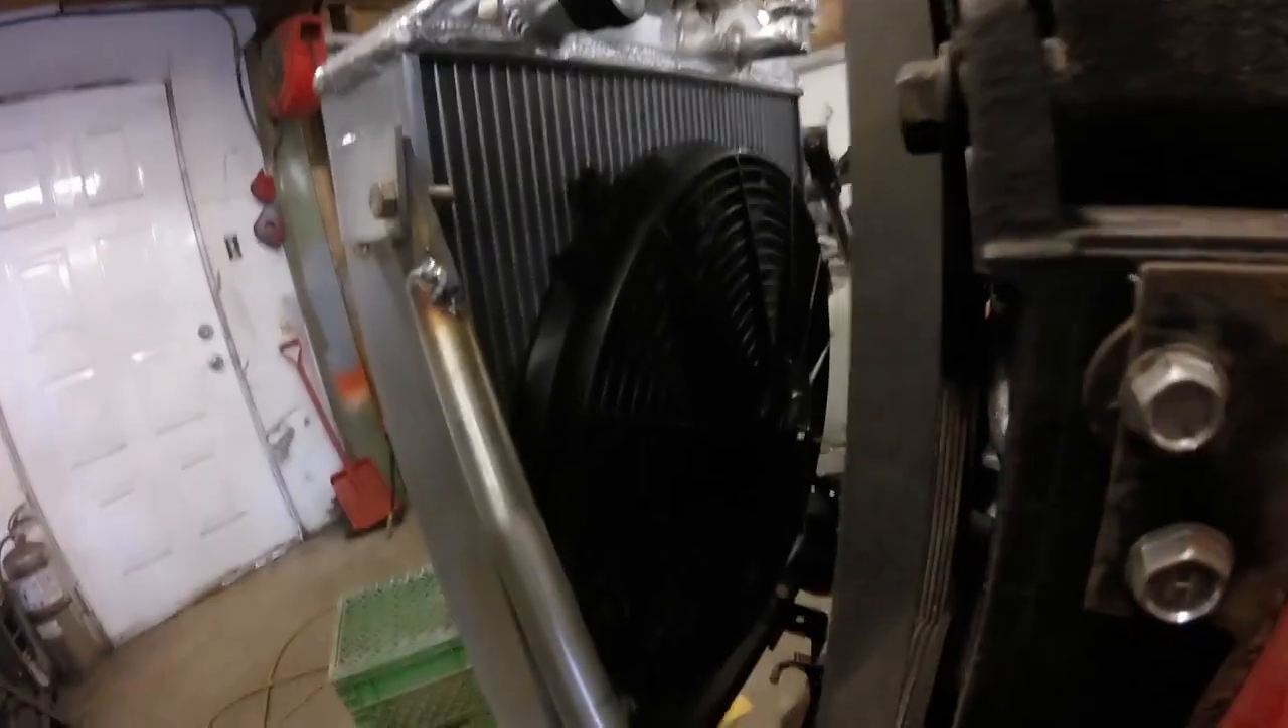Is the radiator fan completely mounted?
Yes.